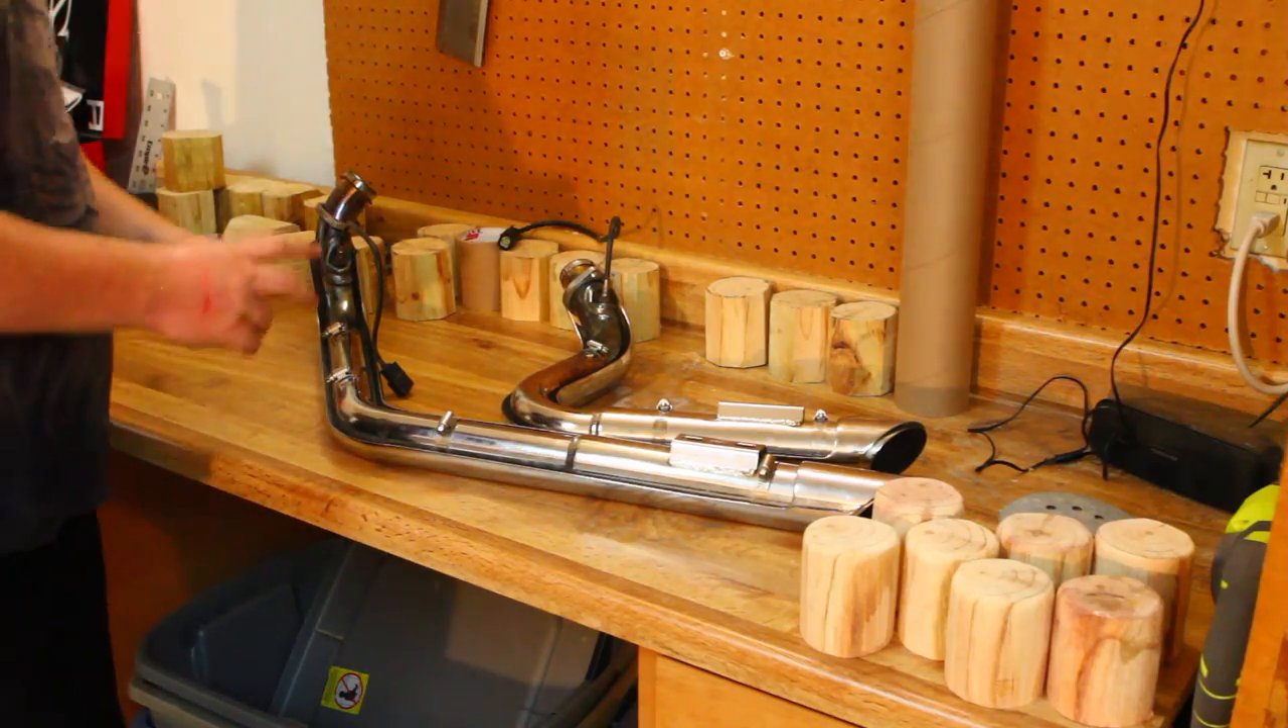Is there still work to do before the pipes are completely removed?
No.